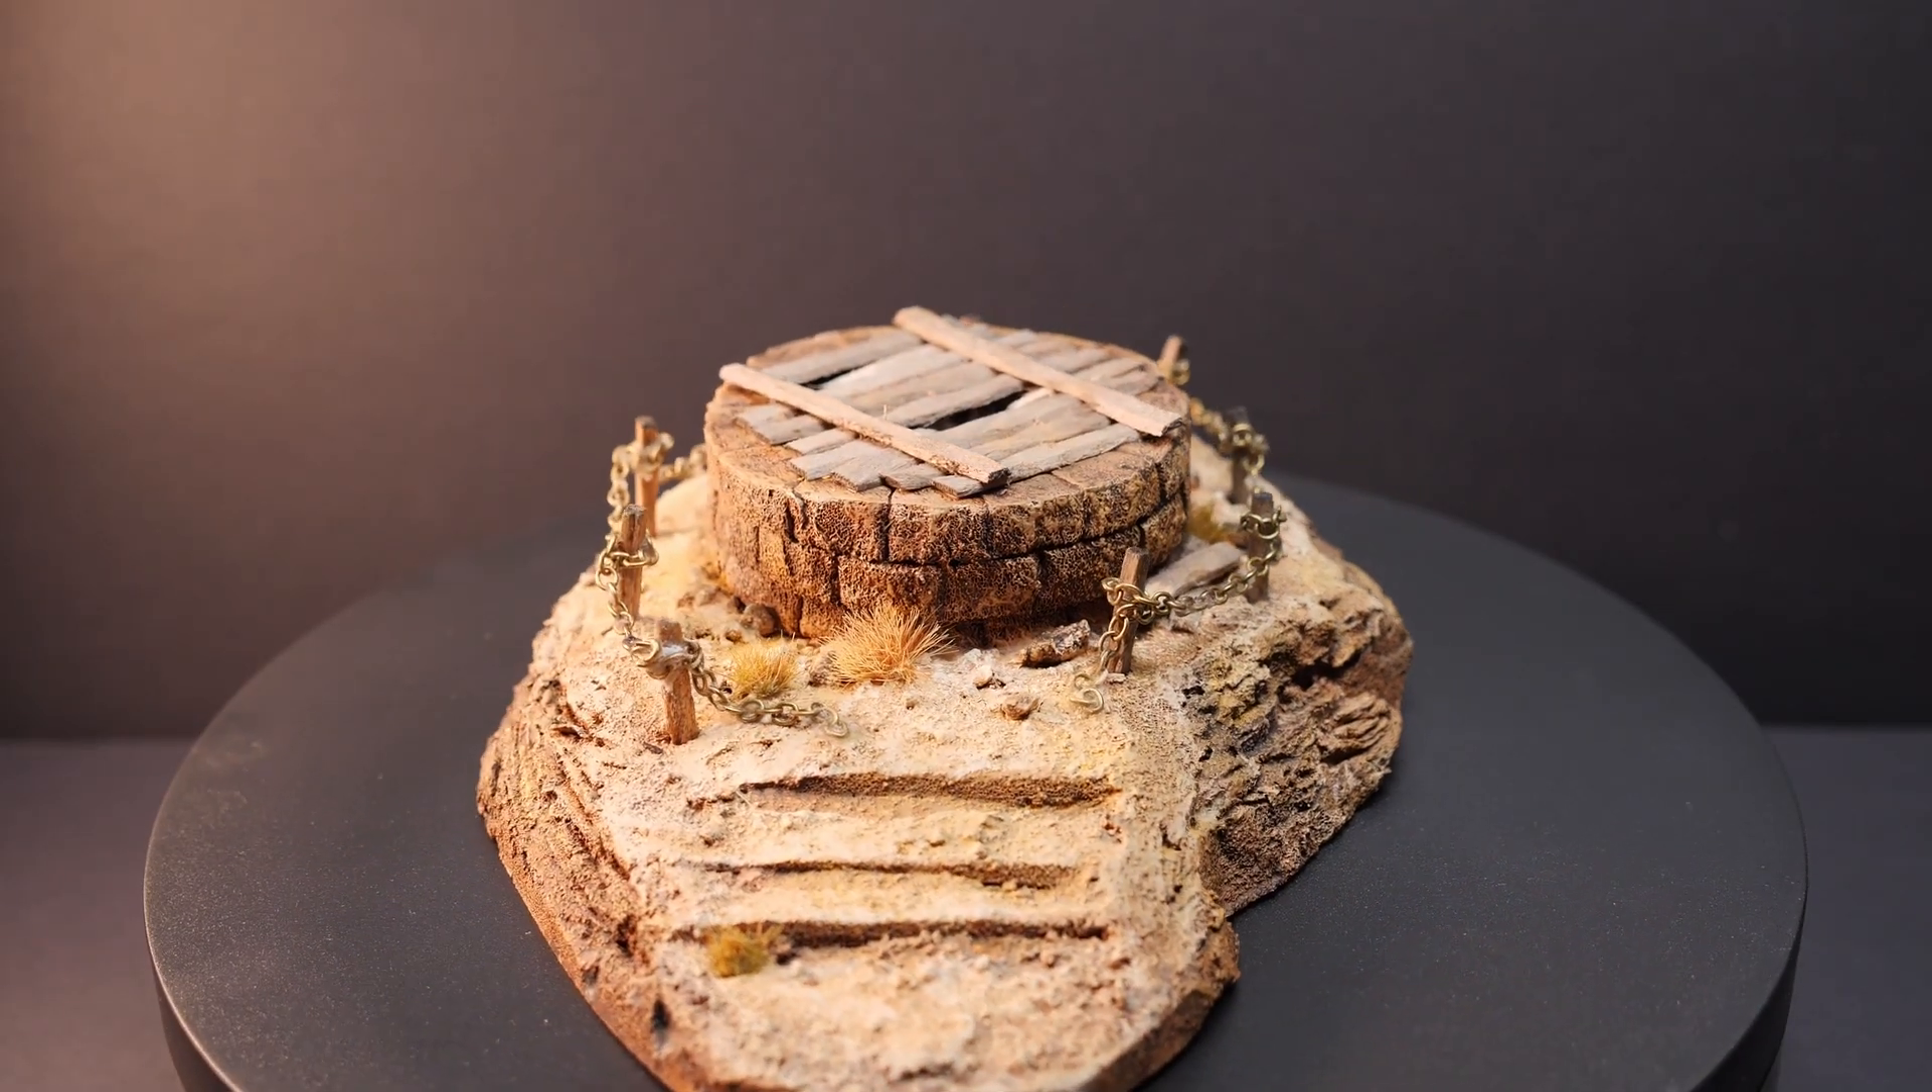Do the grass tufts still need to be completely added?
No.